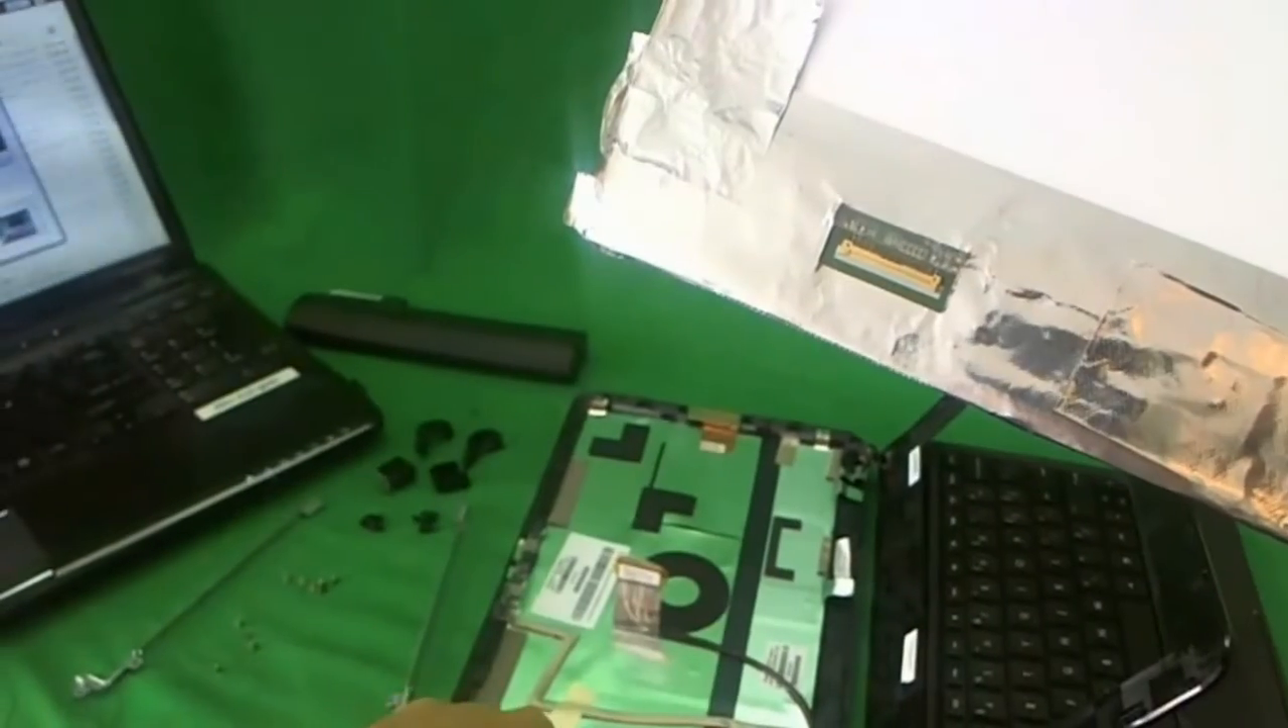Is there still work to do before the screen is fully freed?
No.